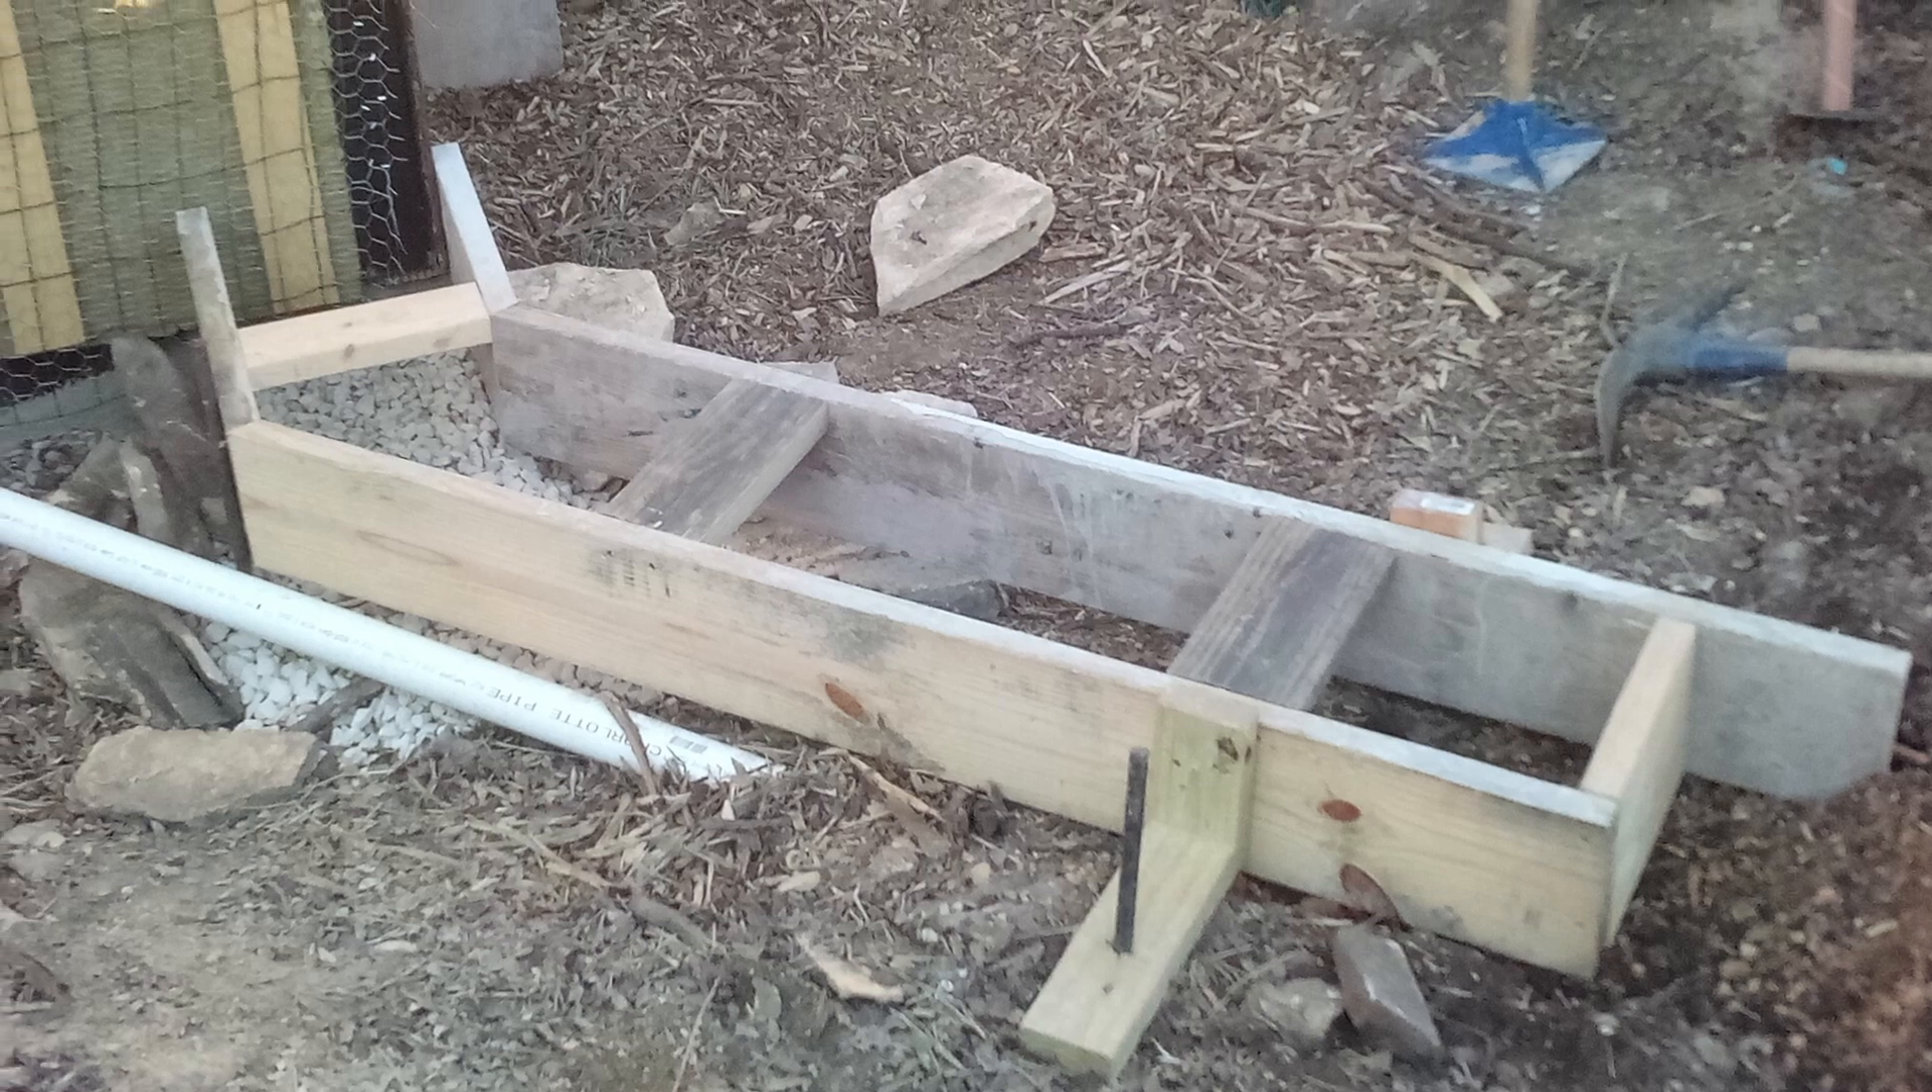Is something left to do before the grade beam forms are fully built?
No.